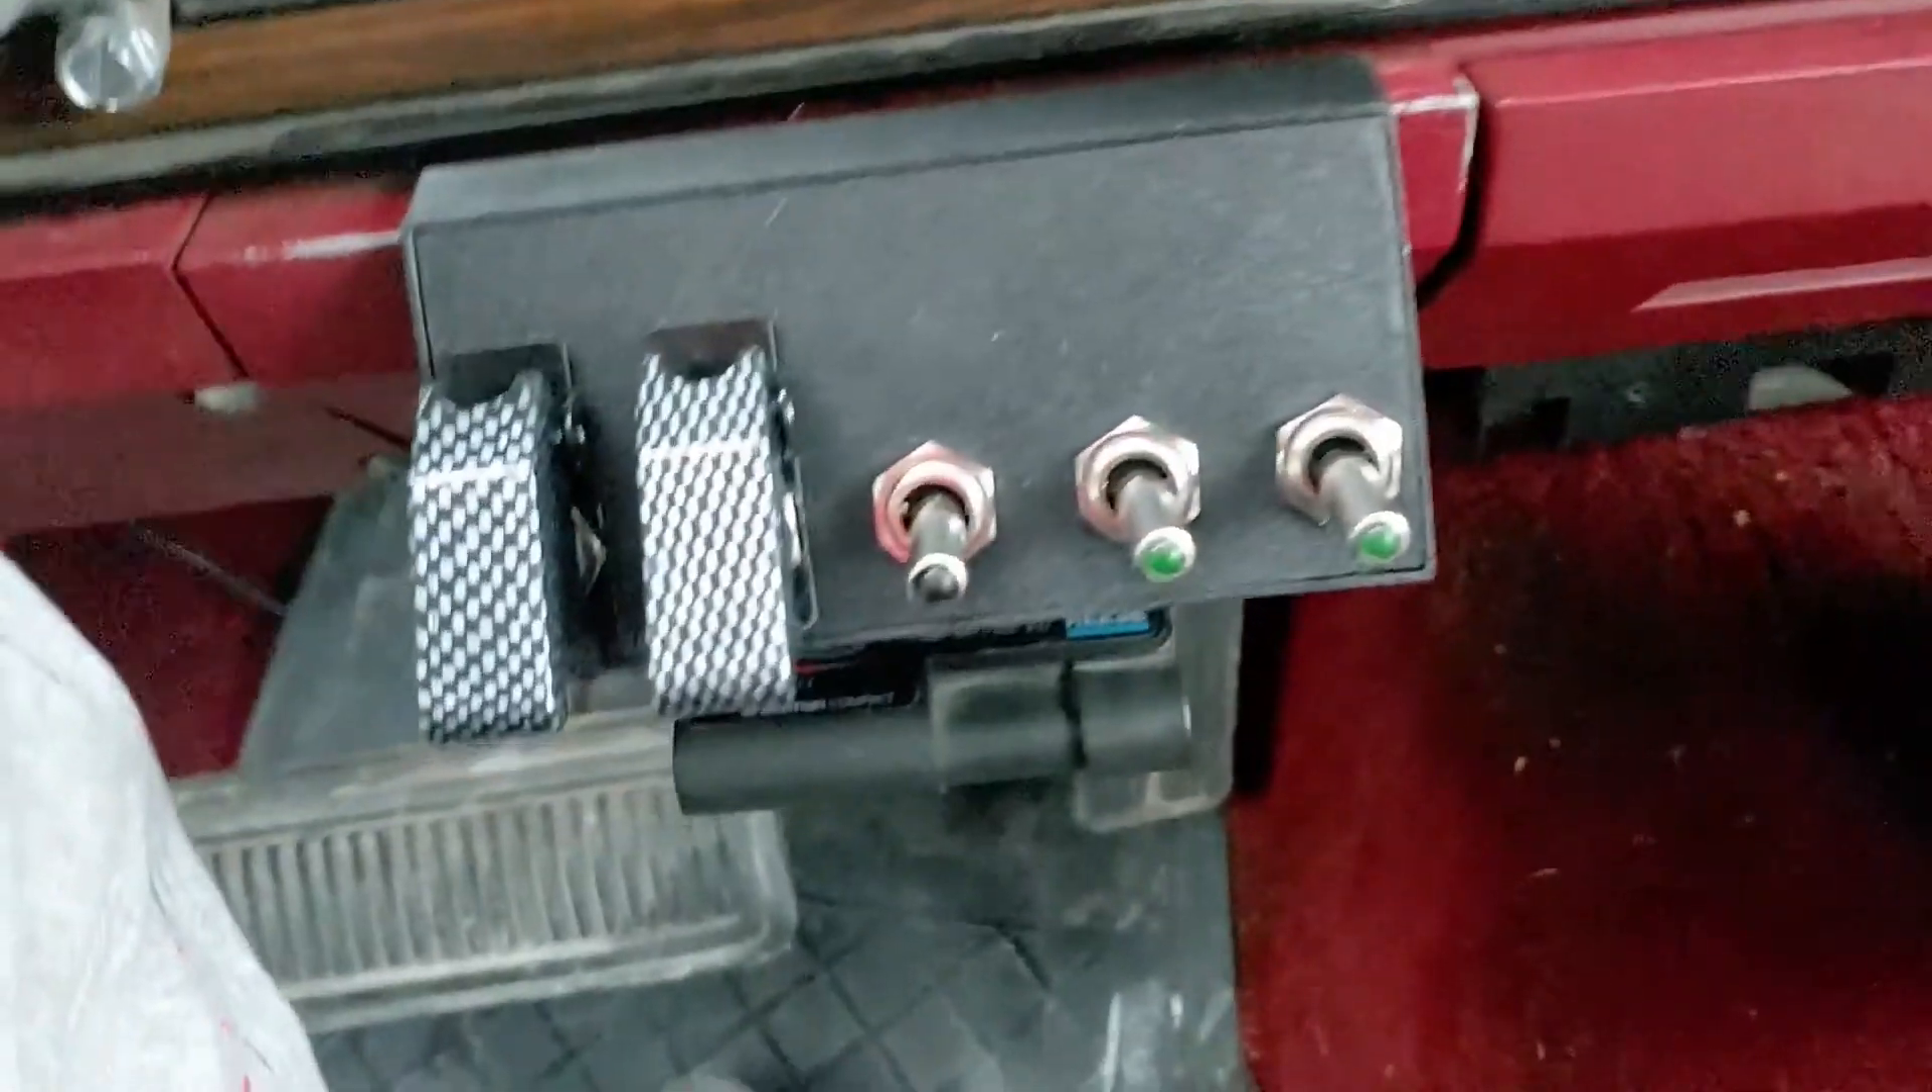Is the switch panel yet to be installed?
No.